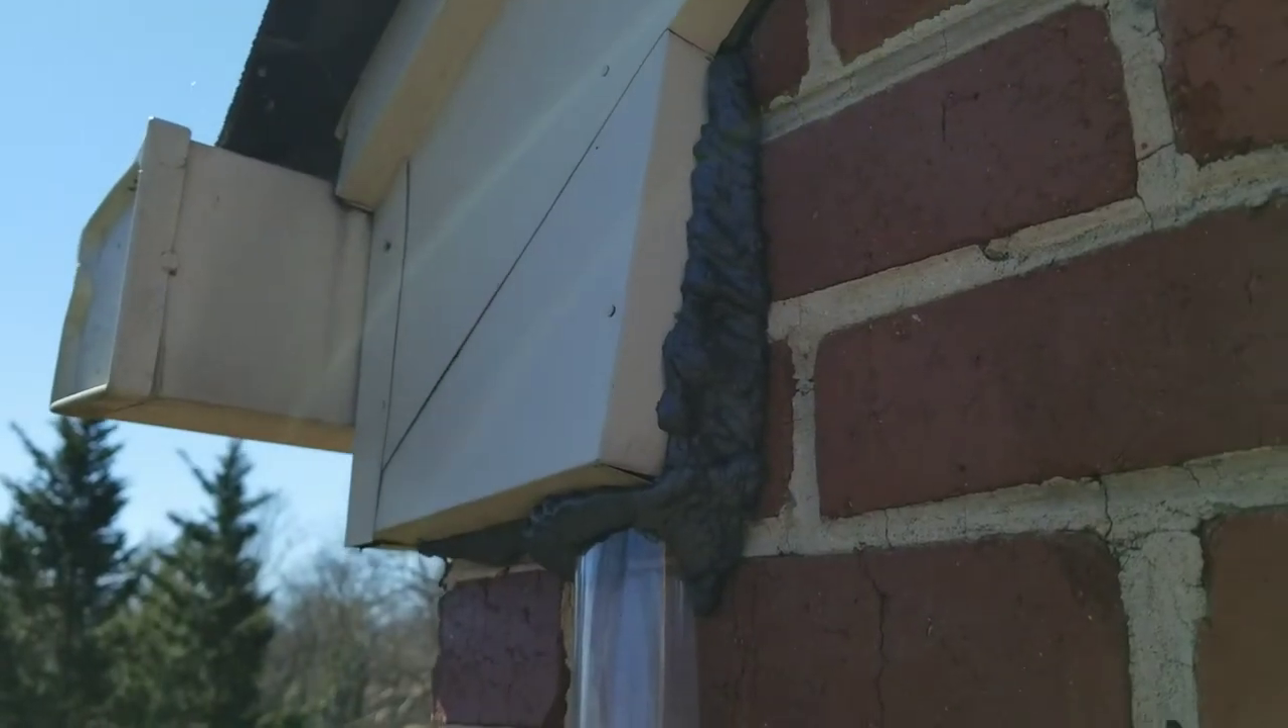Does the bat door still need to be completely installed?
No.